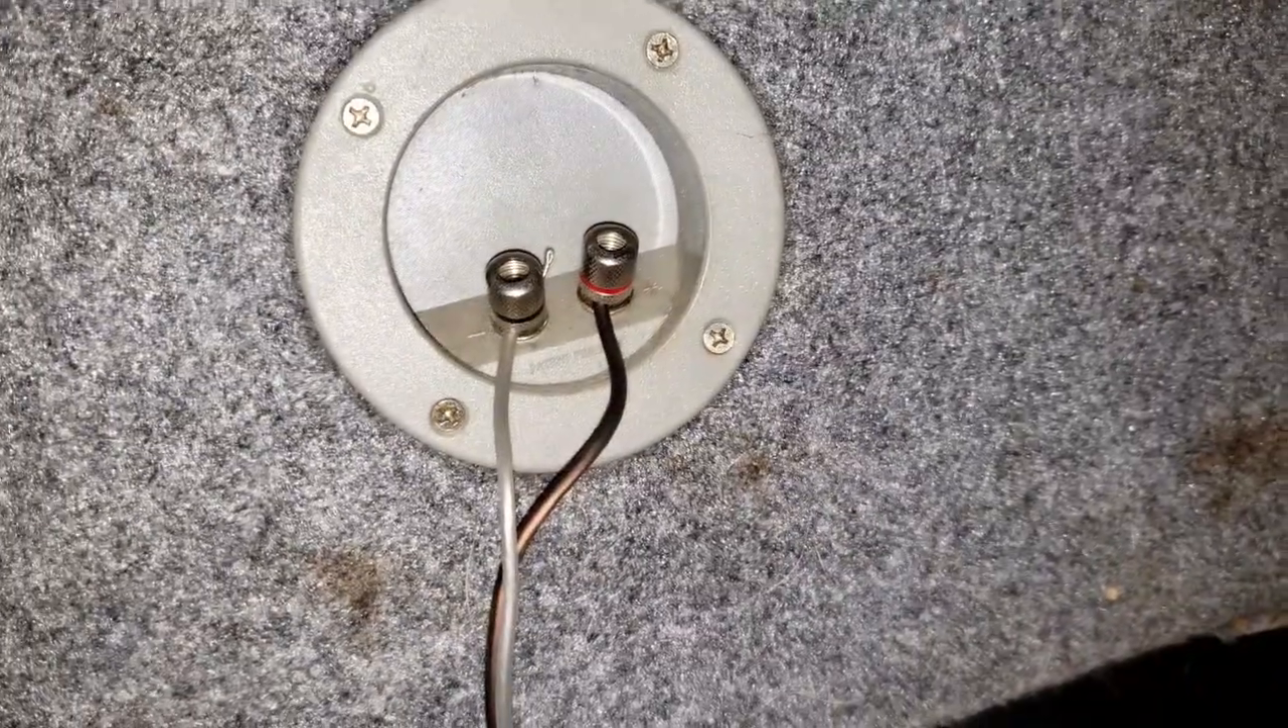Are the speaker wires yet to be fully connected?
No.